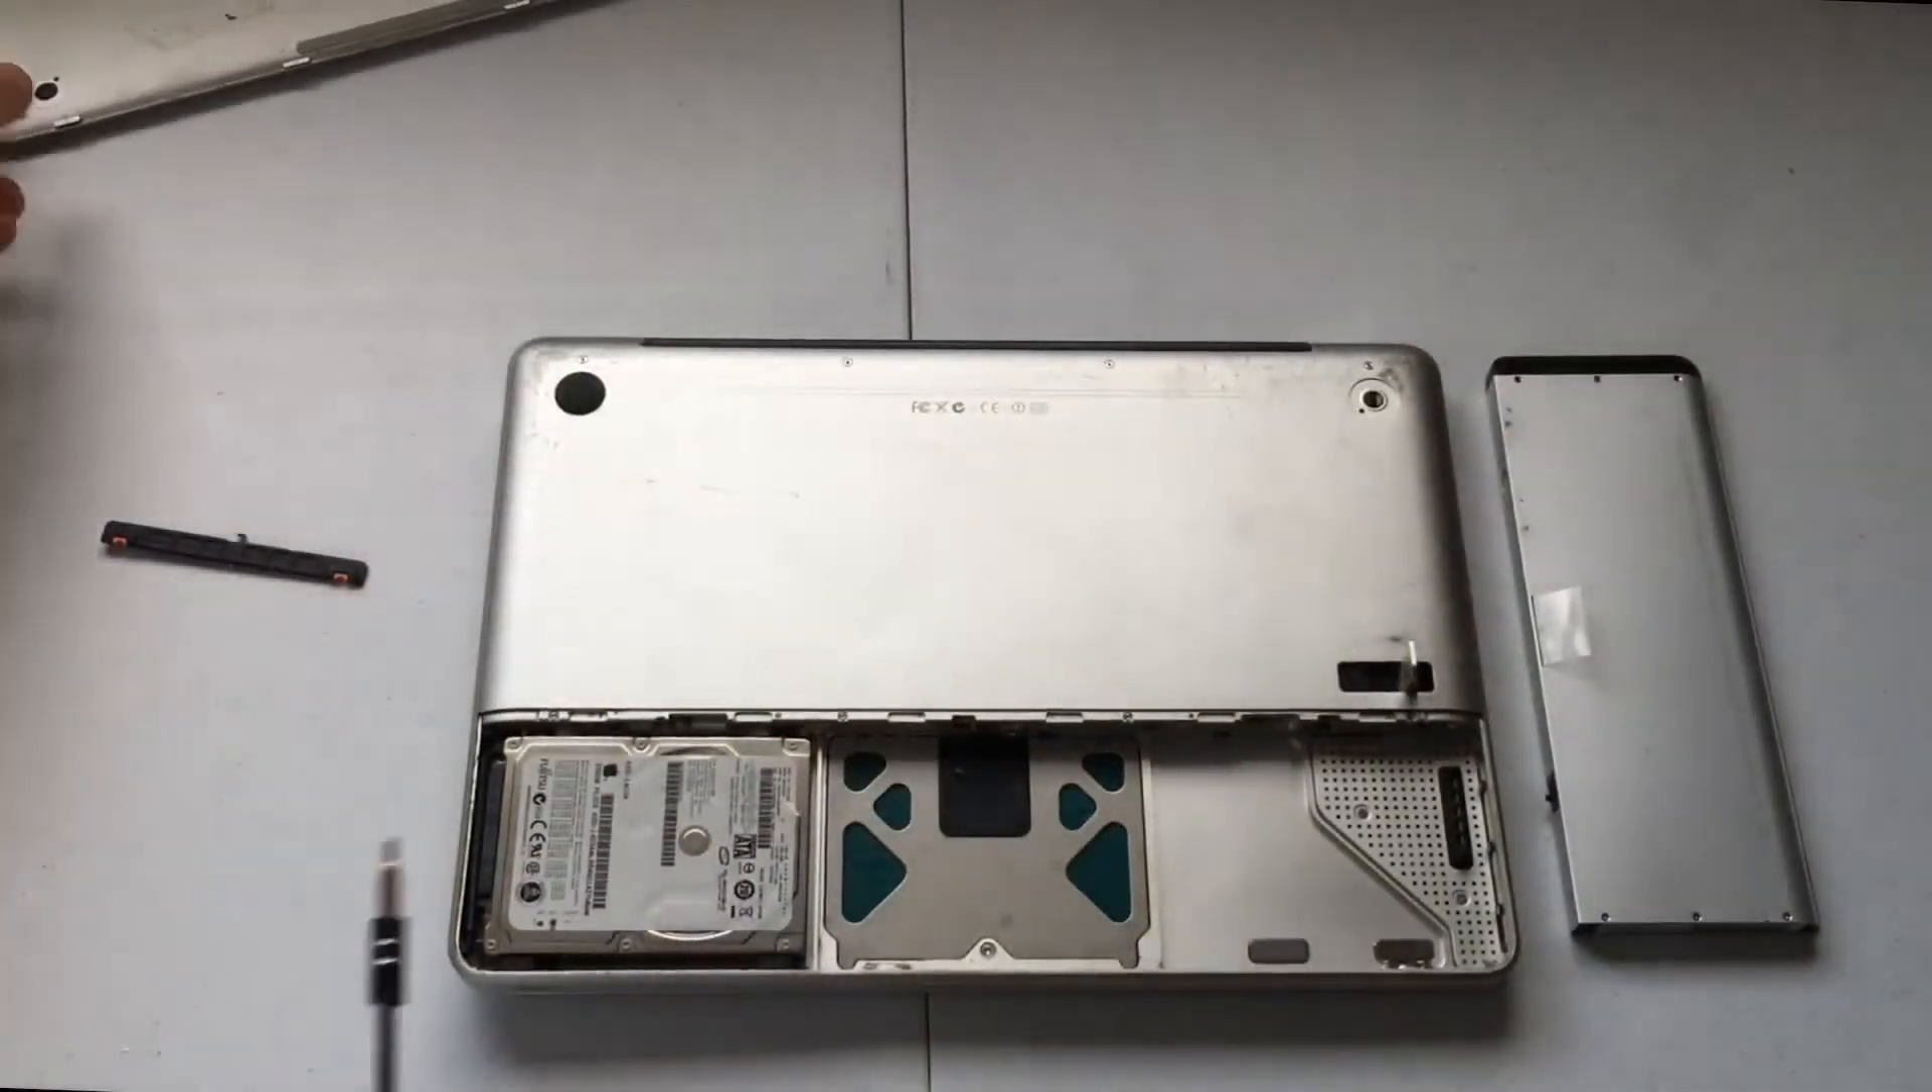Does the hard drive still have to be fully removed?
Yes.